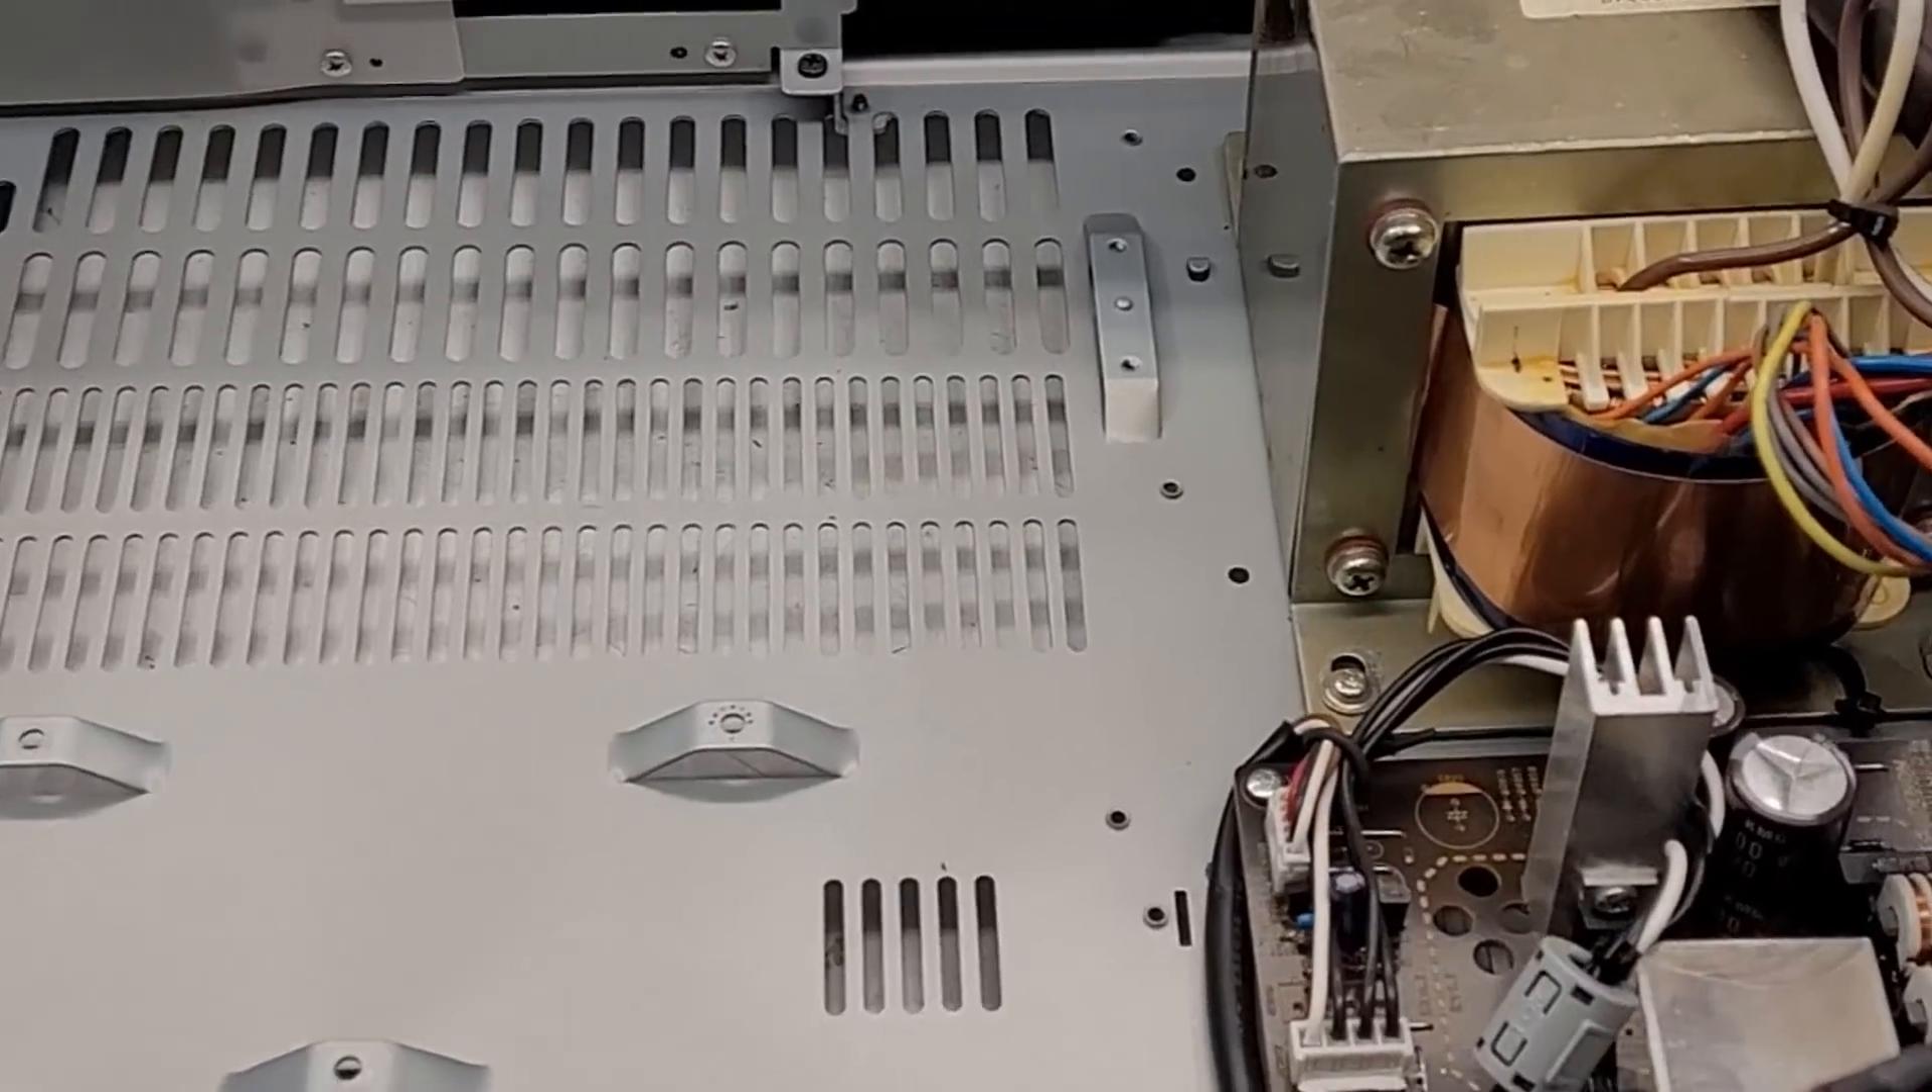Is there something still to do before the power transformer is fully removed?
Yes.